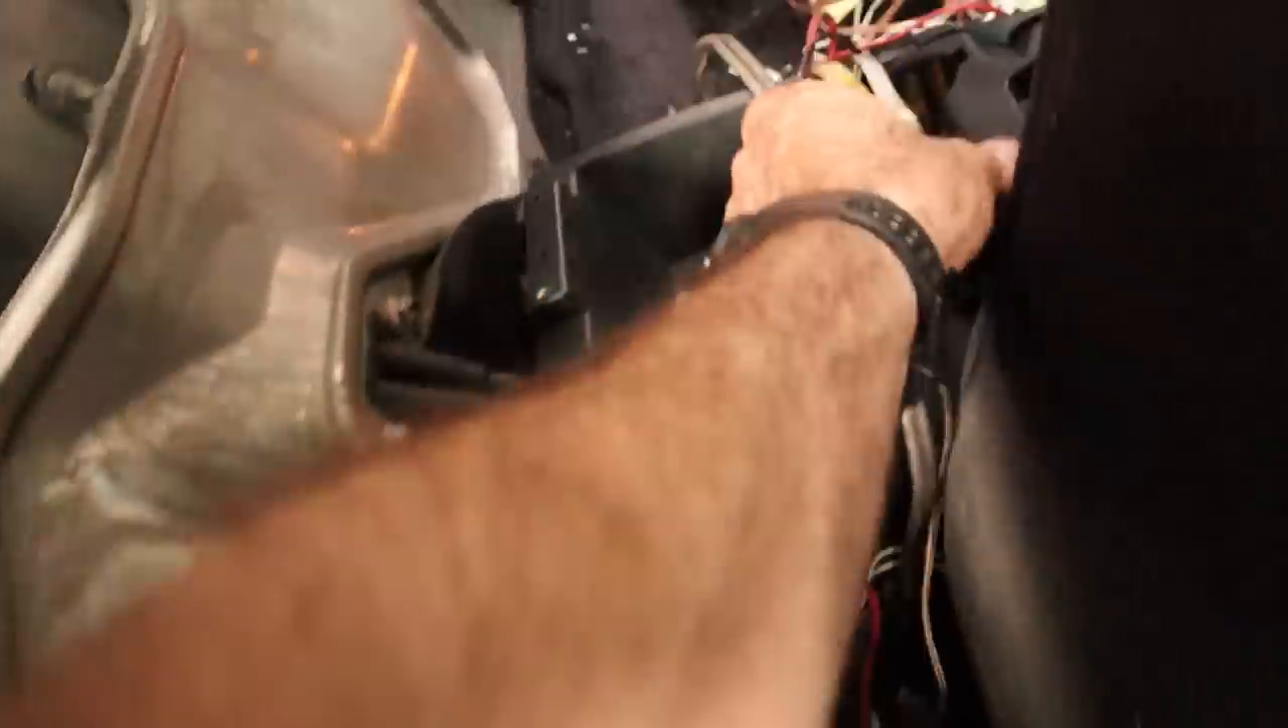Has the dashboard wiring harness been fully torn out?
No.